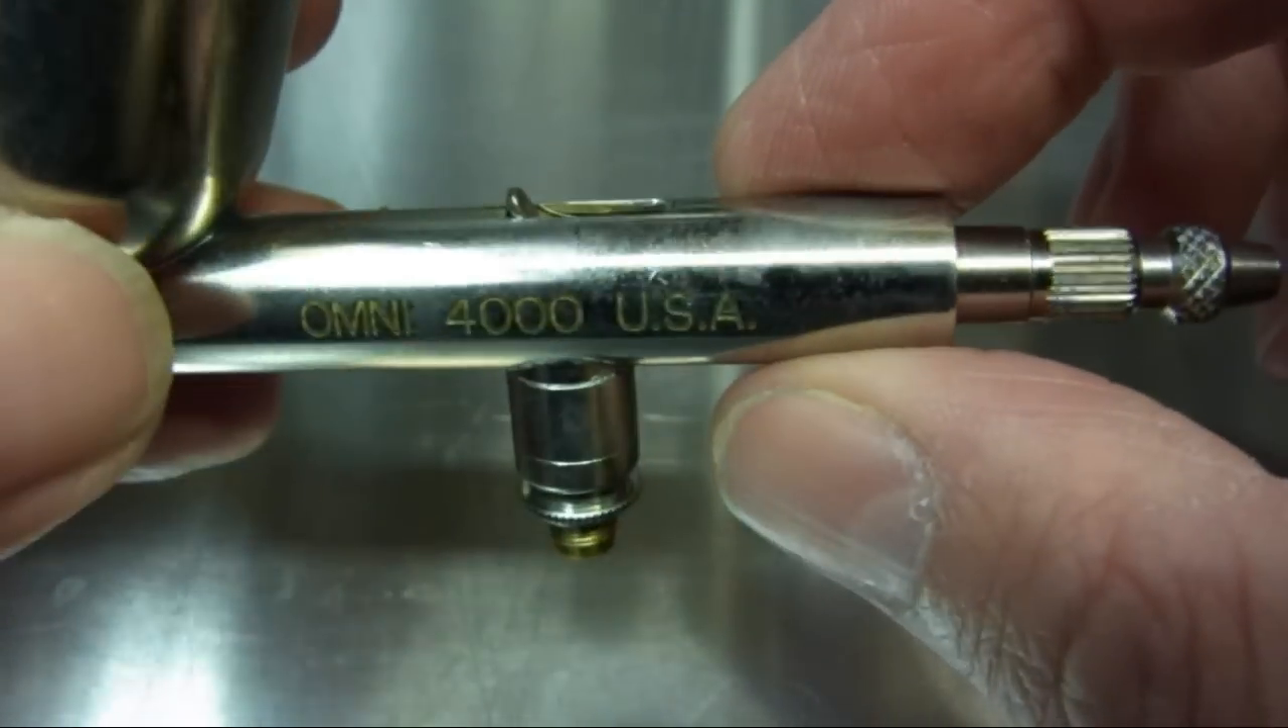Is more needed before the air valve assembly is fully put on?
No.